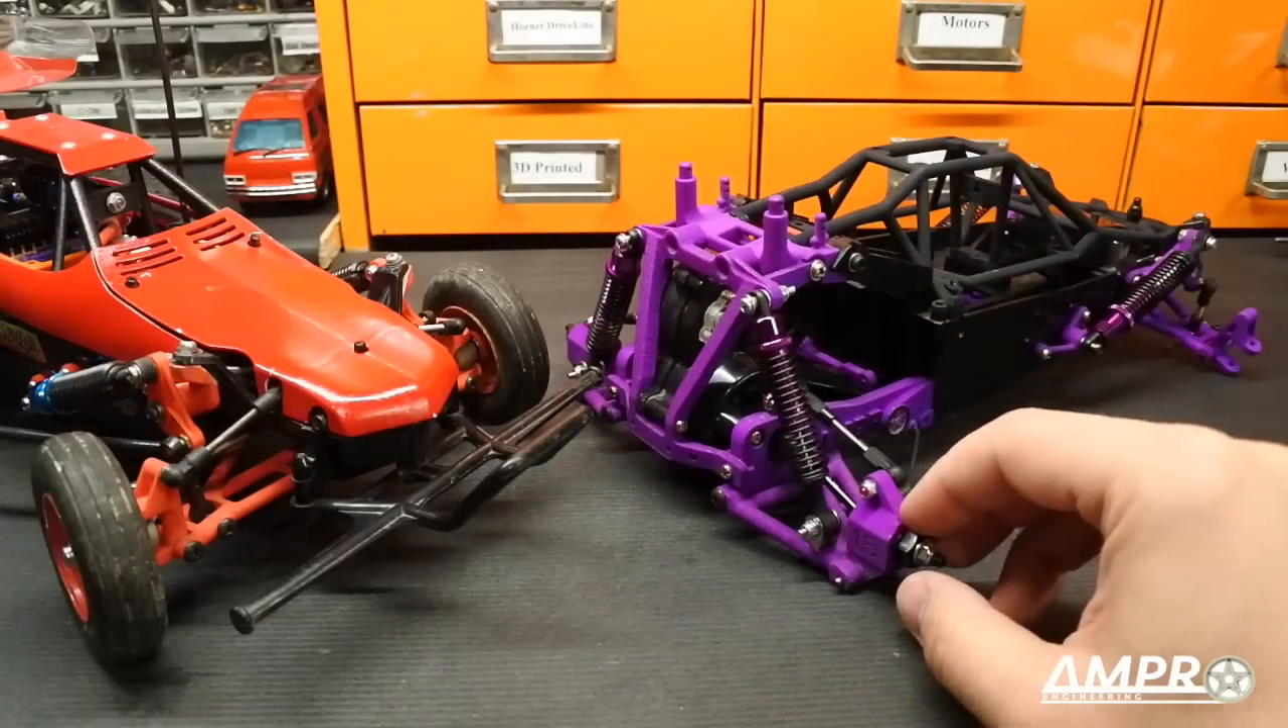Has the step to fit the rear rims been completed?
No.